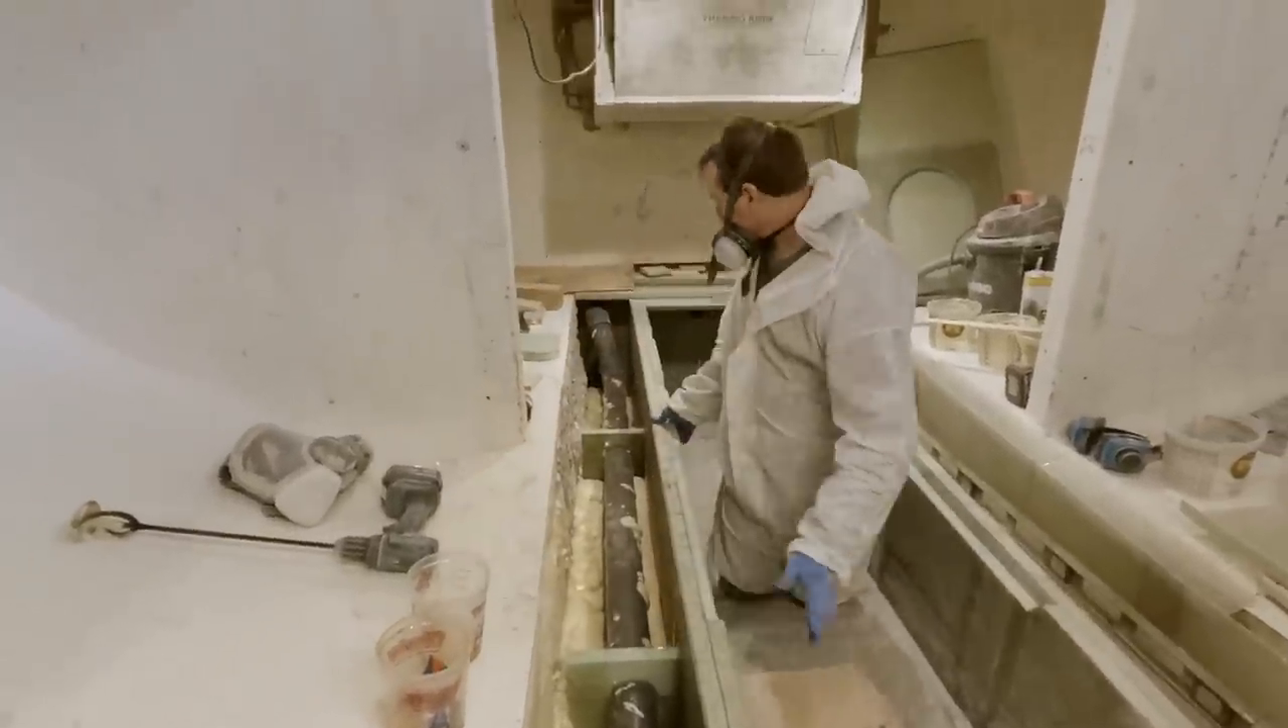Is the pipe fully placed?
Yes.